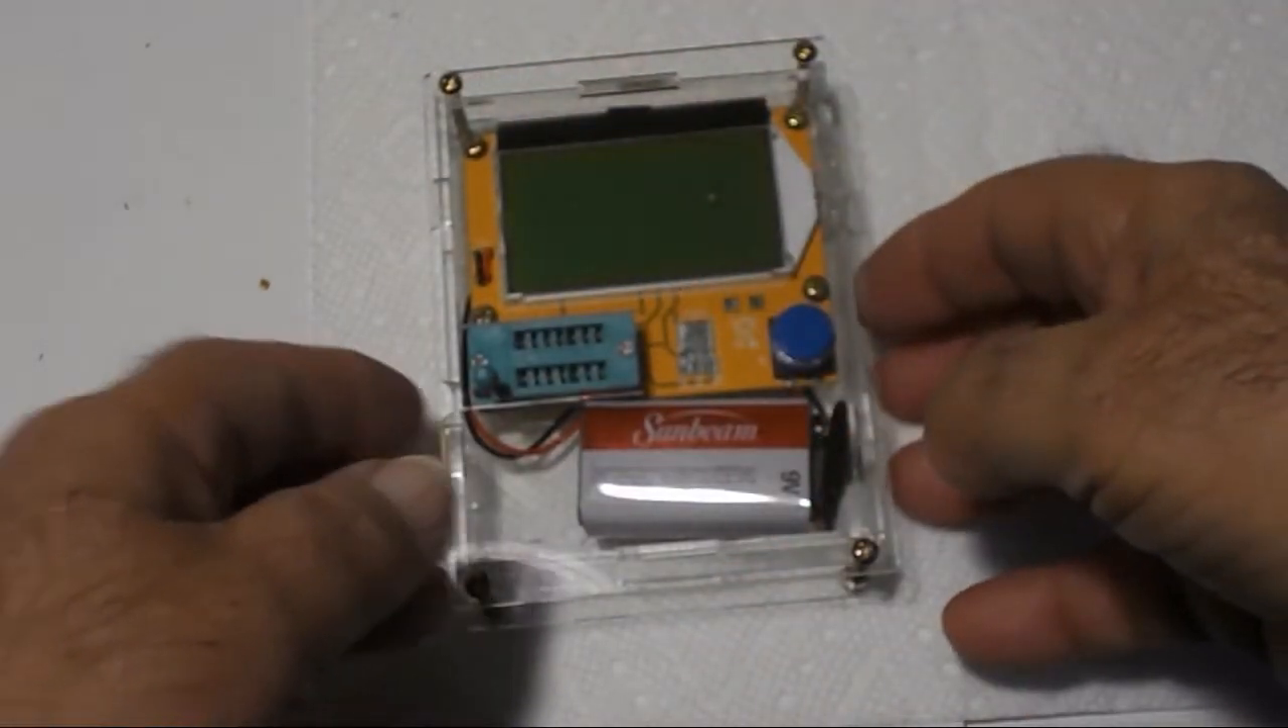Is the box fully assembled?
Yes.